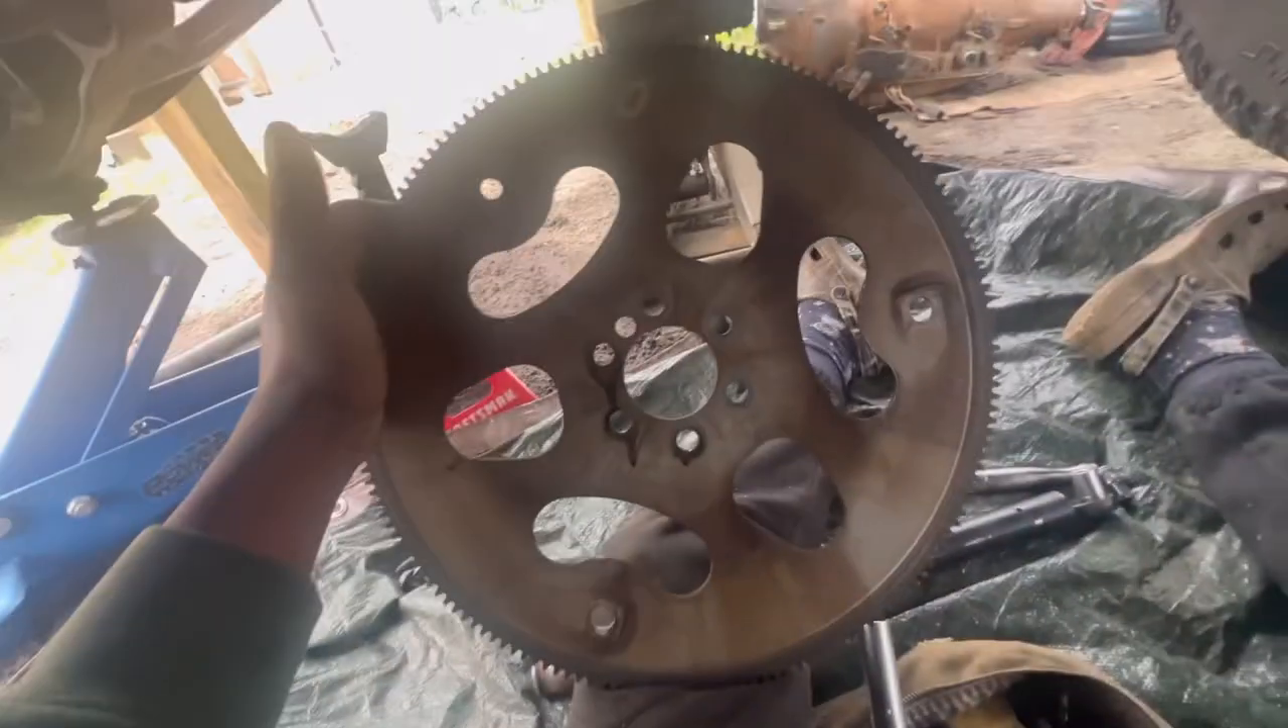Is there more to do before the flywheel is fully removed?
No.